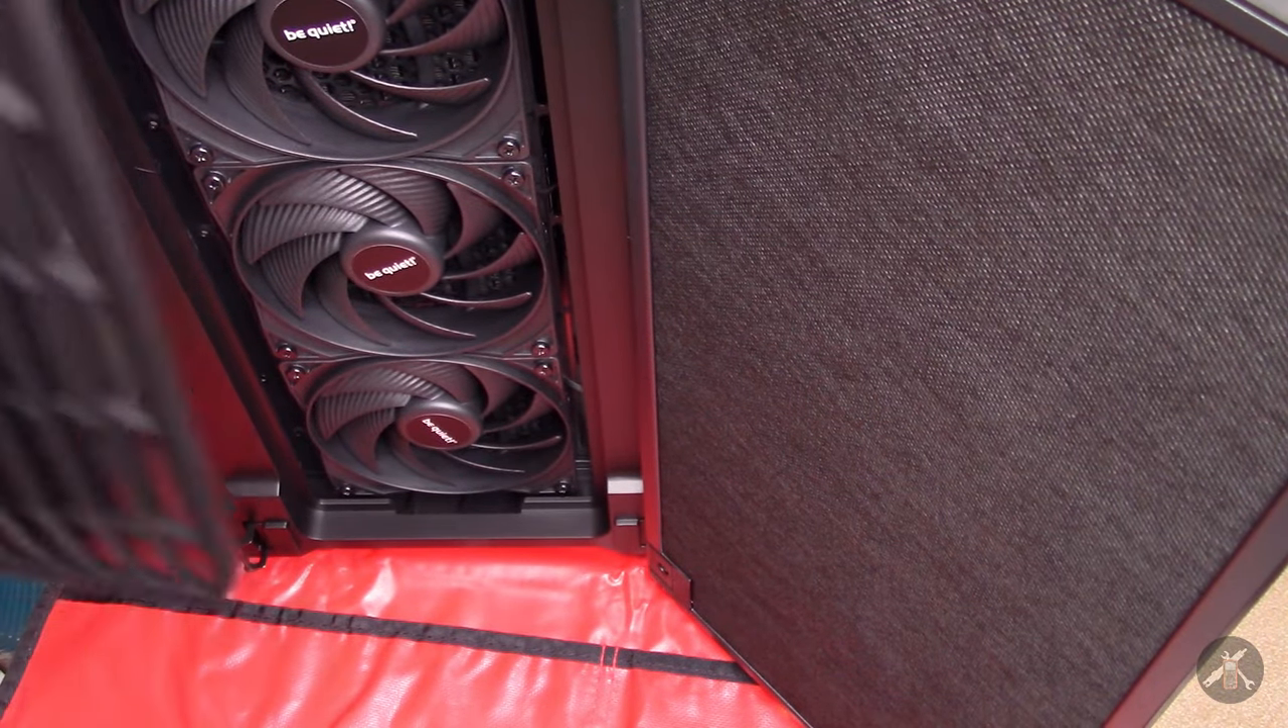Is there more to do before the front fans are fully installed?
No.